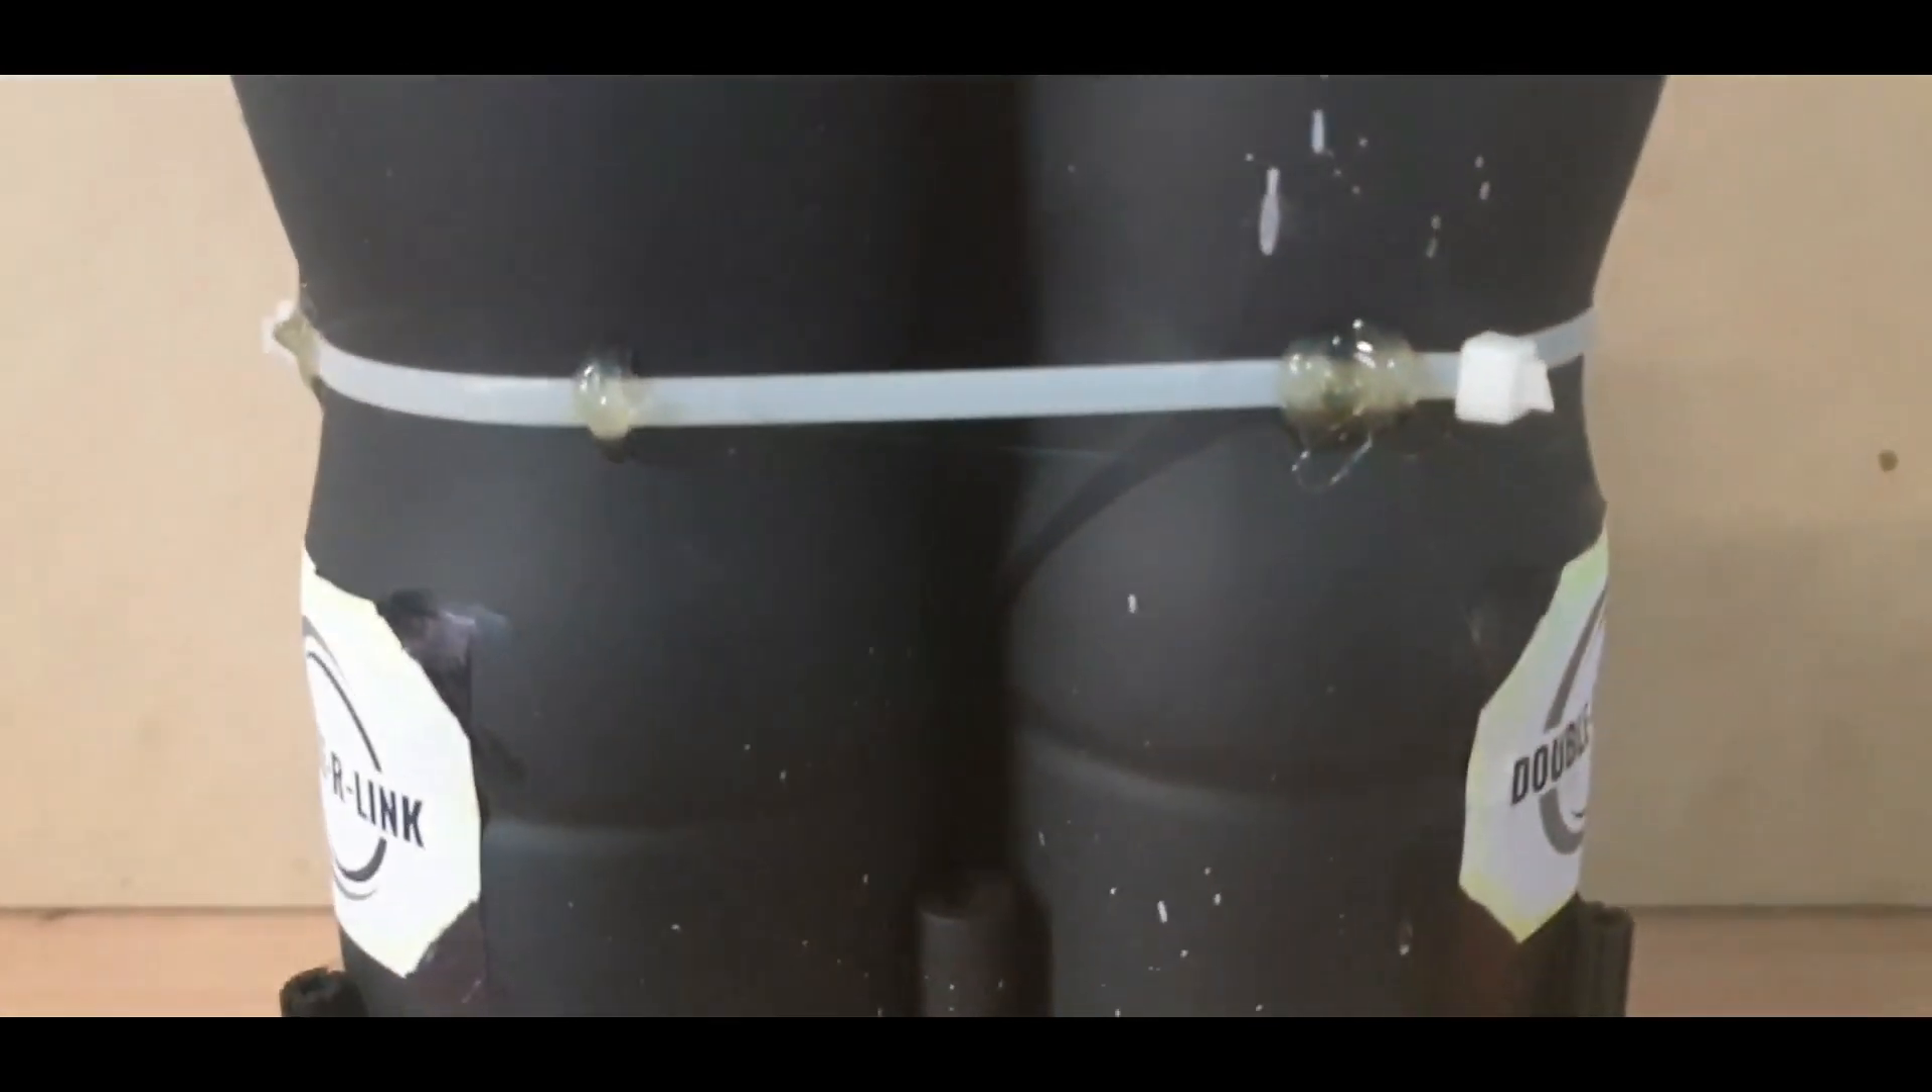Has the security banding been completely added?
Yes.